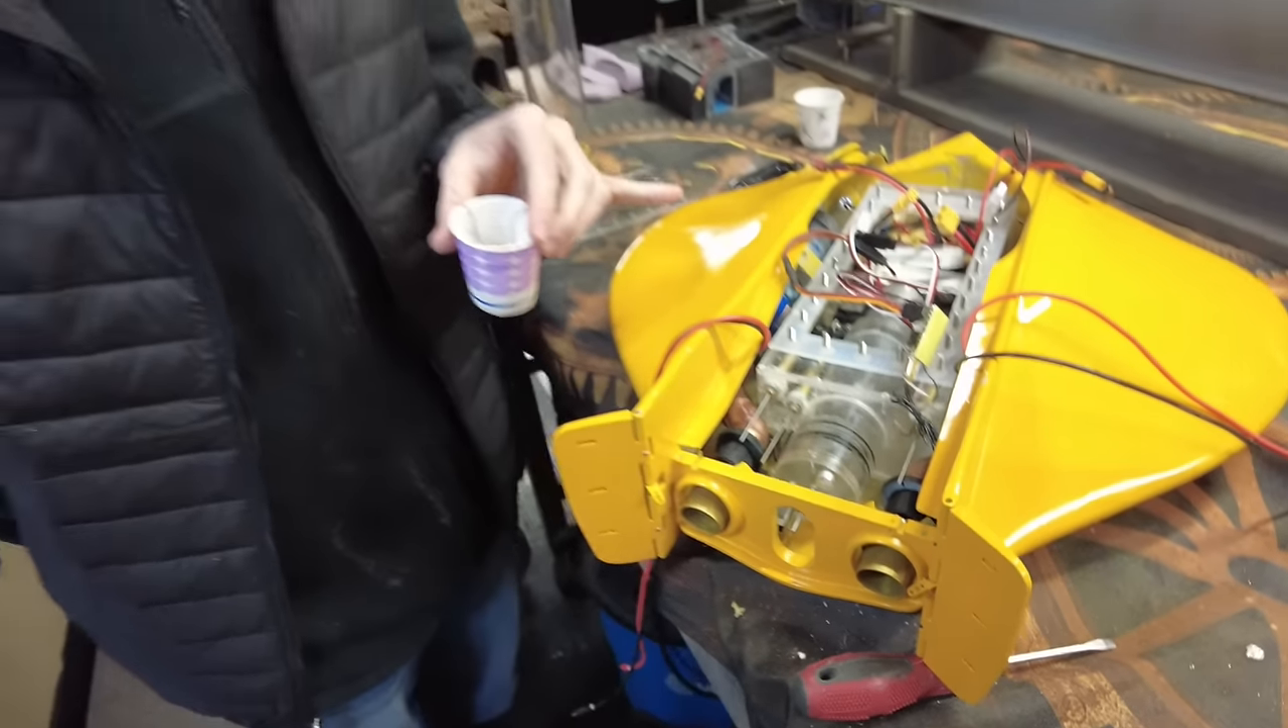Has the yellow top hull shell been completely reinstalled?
No.